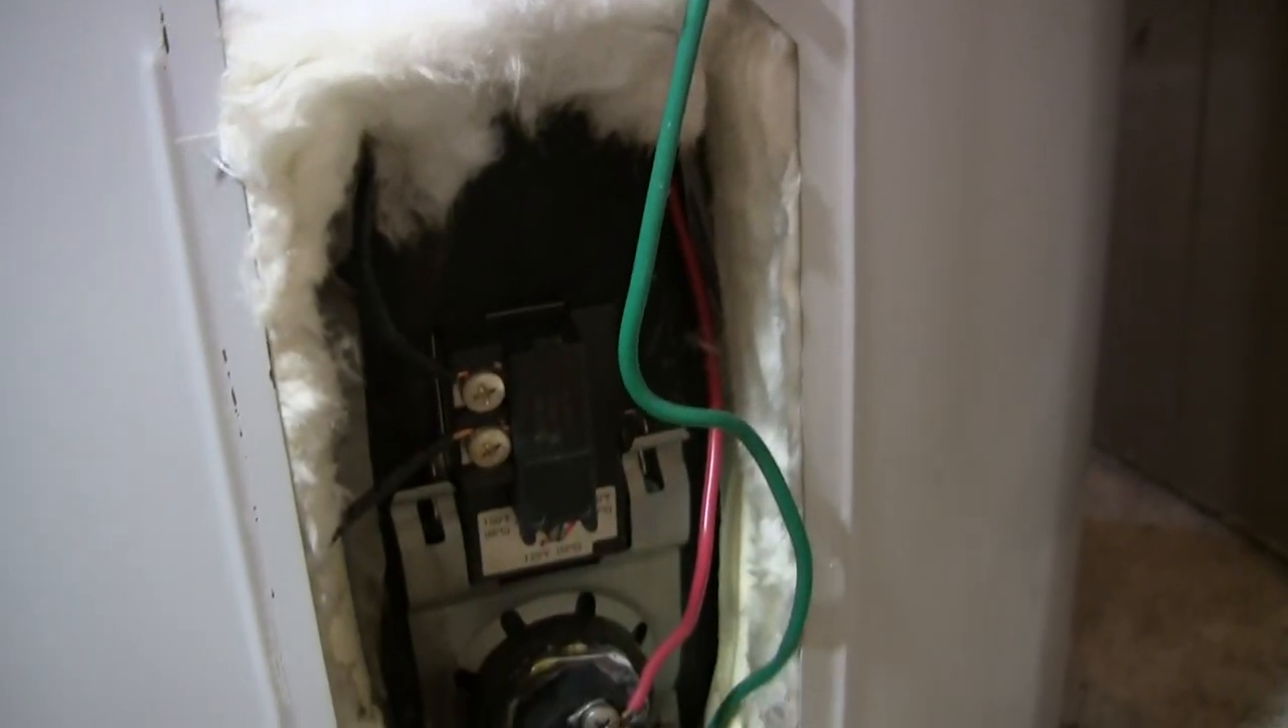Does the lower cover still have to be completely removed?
No.